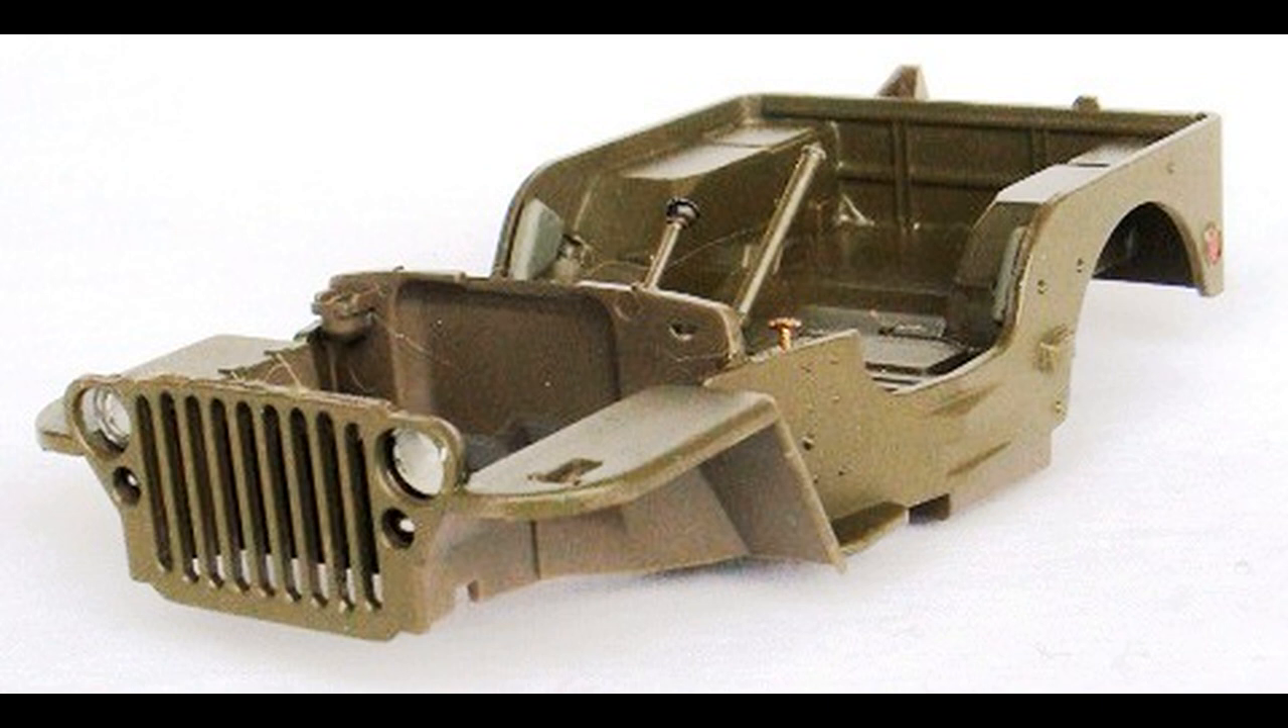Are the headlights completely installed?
Yes.